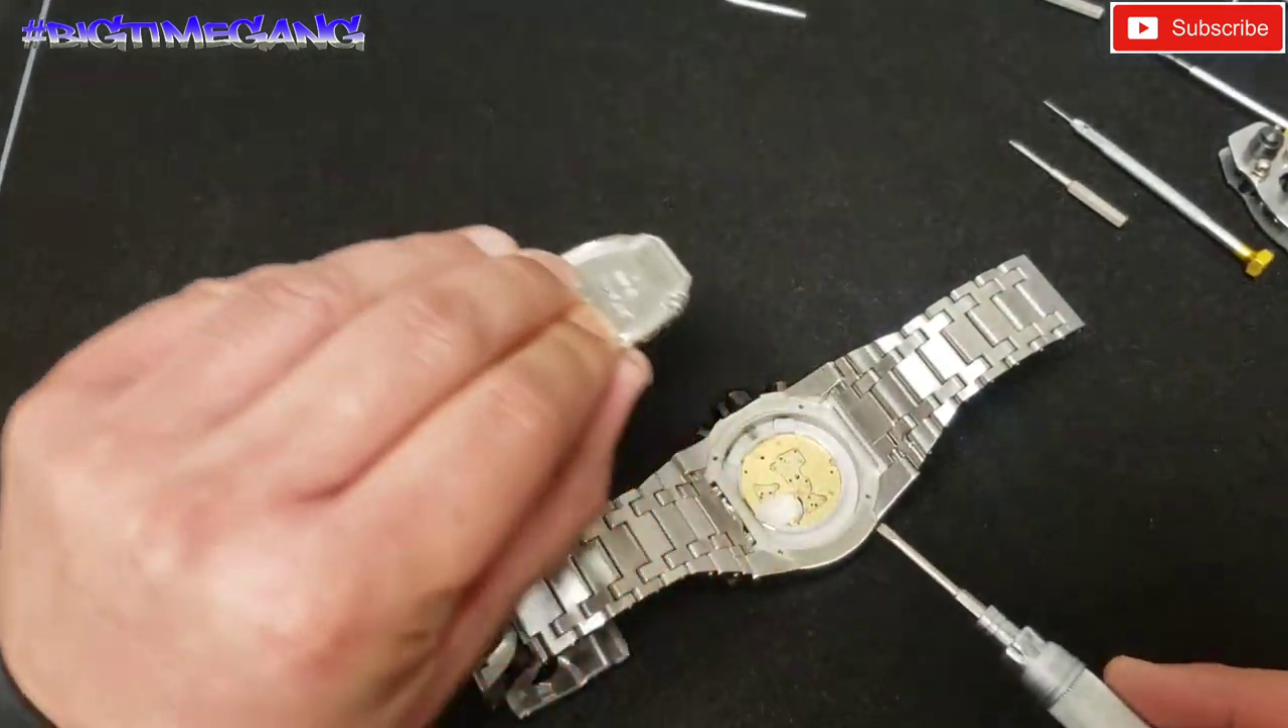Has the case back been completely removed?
Yes.